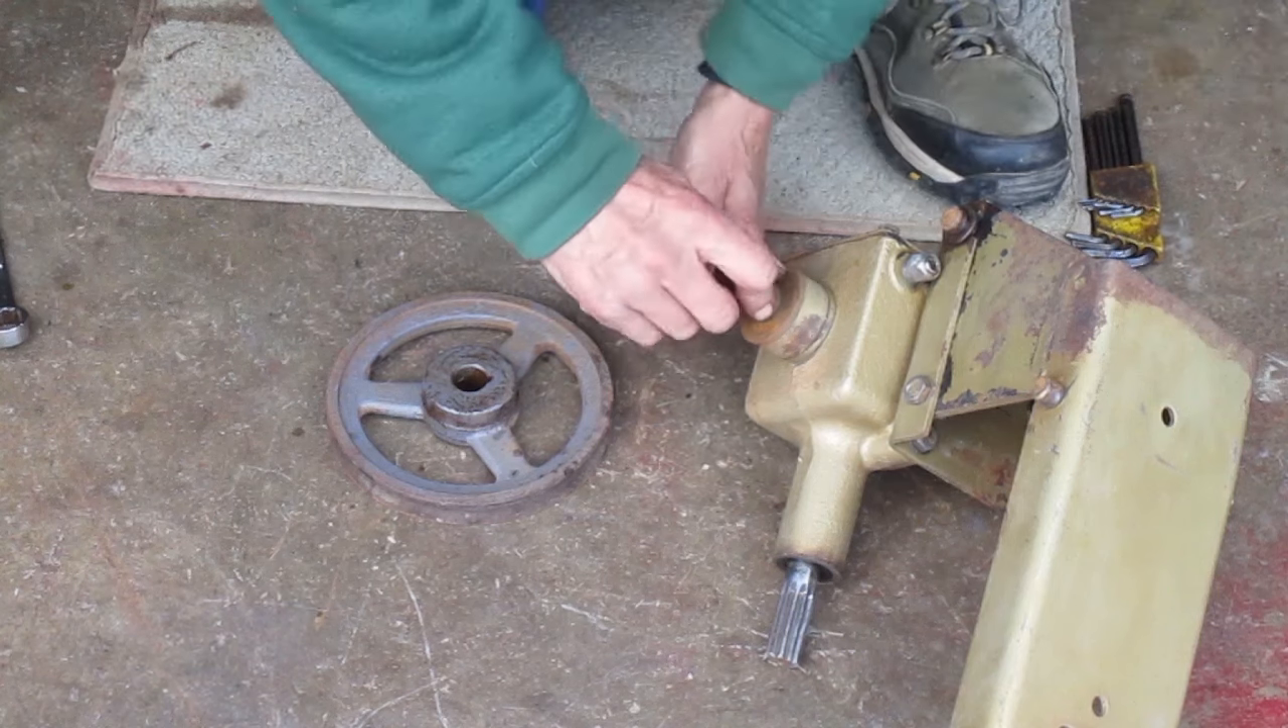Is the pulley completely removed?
Yes.